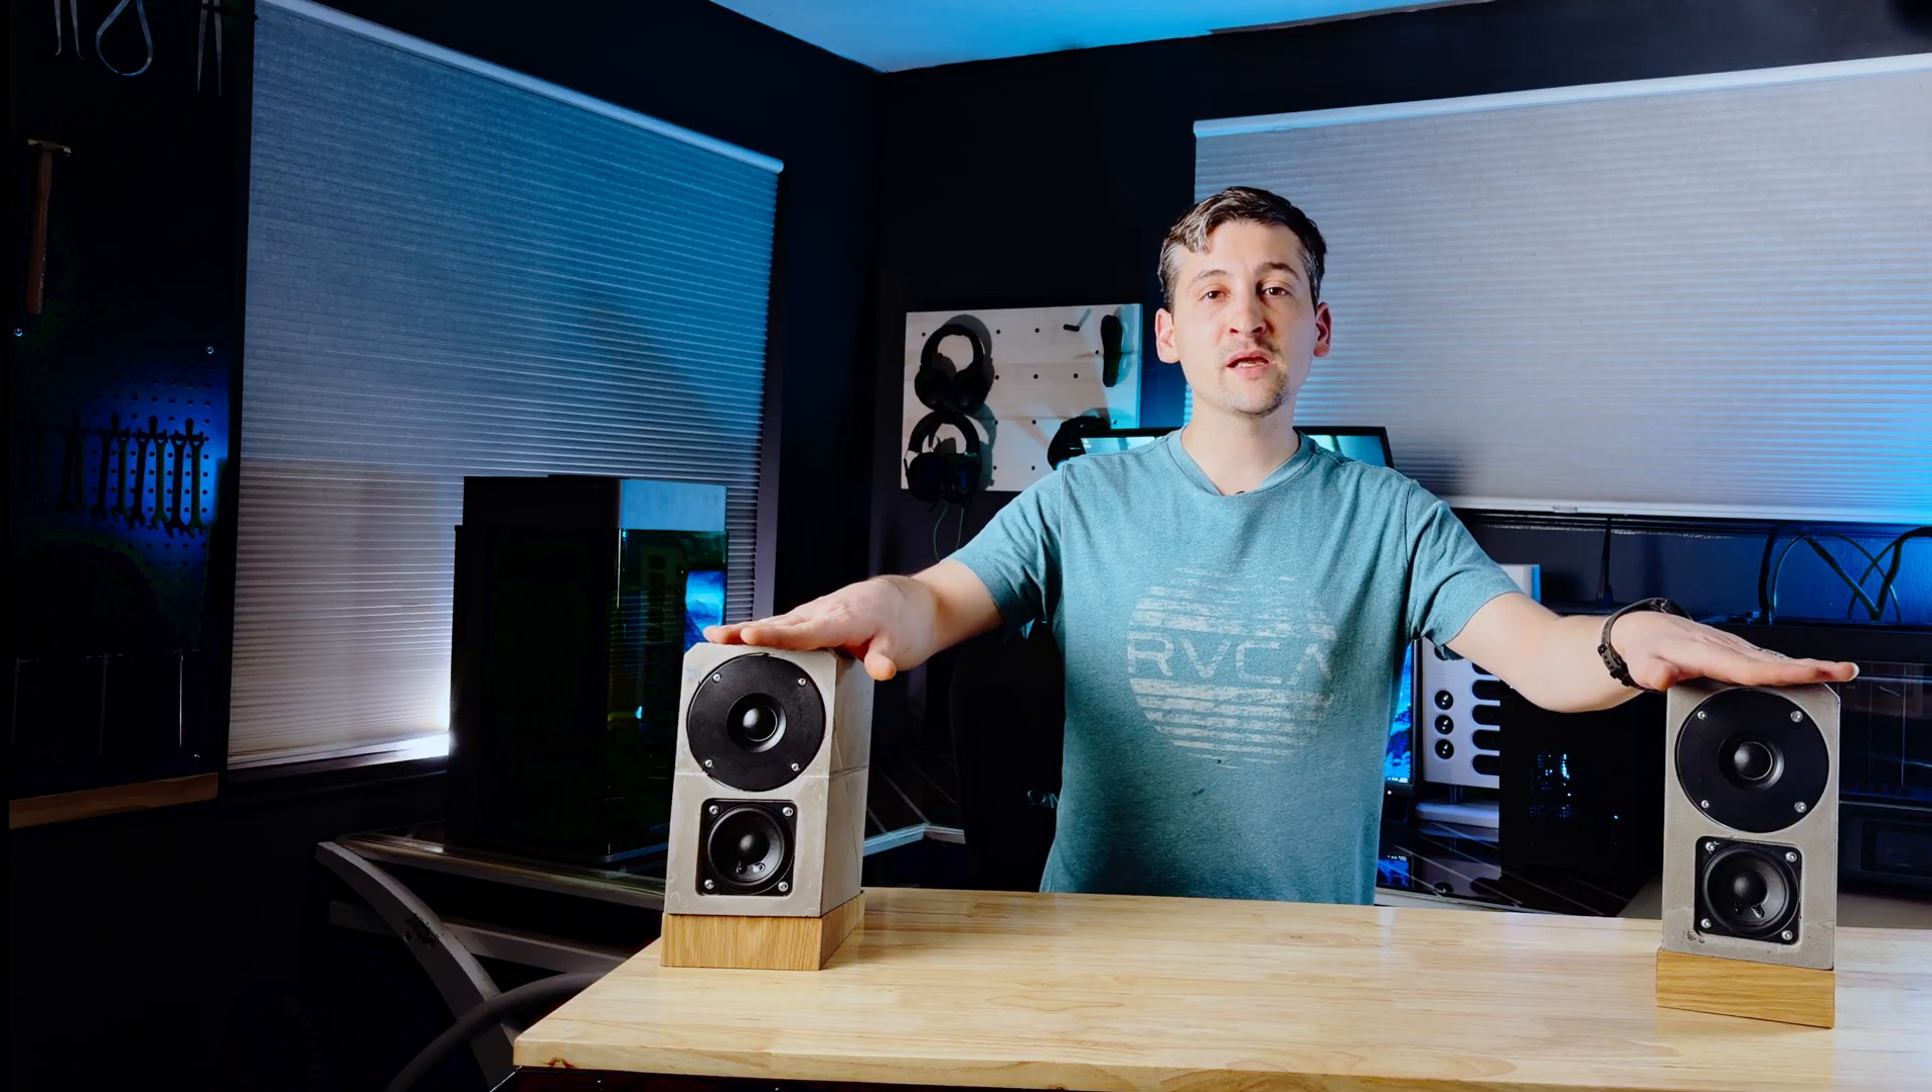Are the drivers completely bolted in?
Yes.